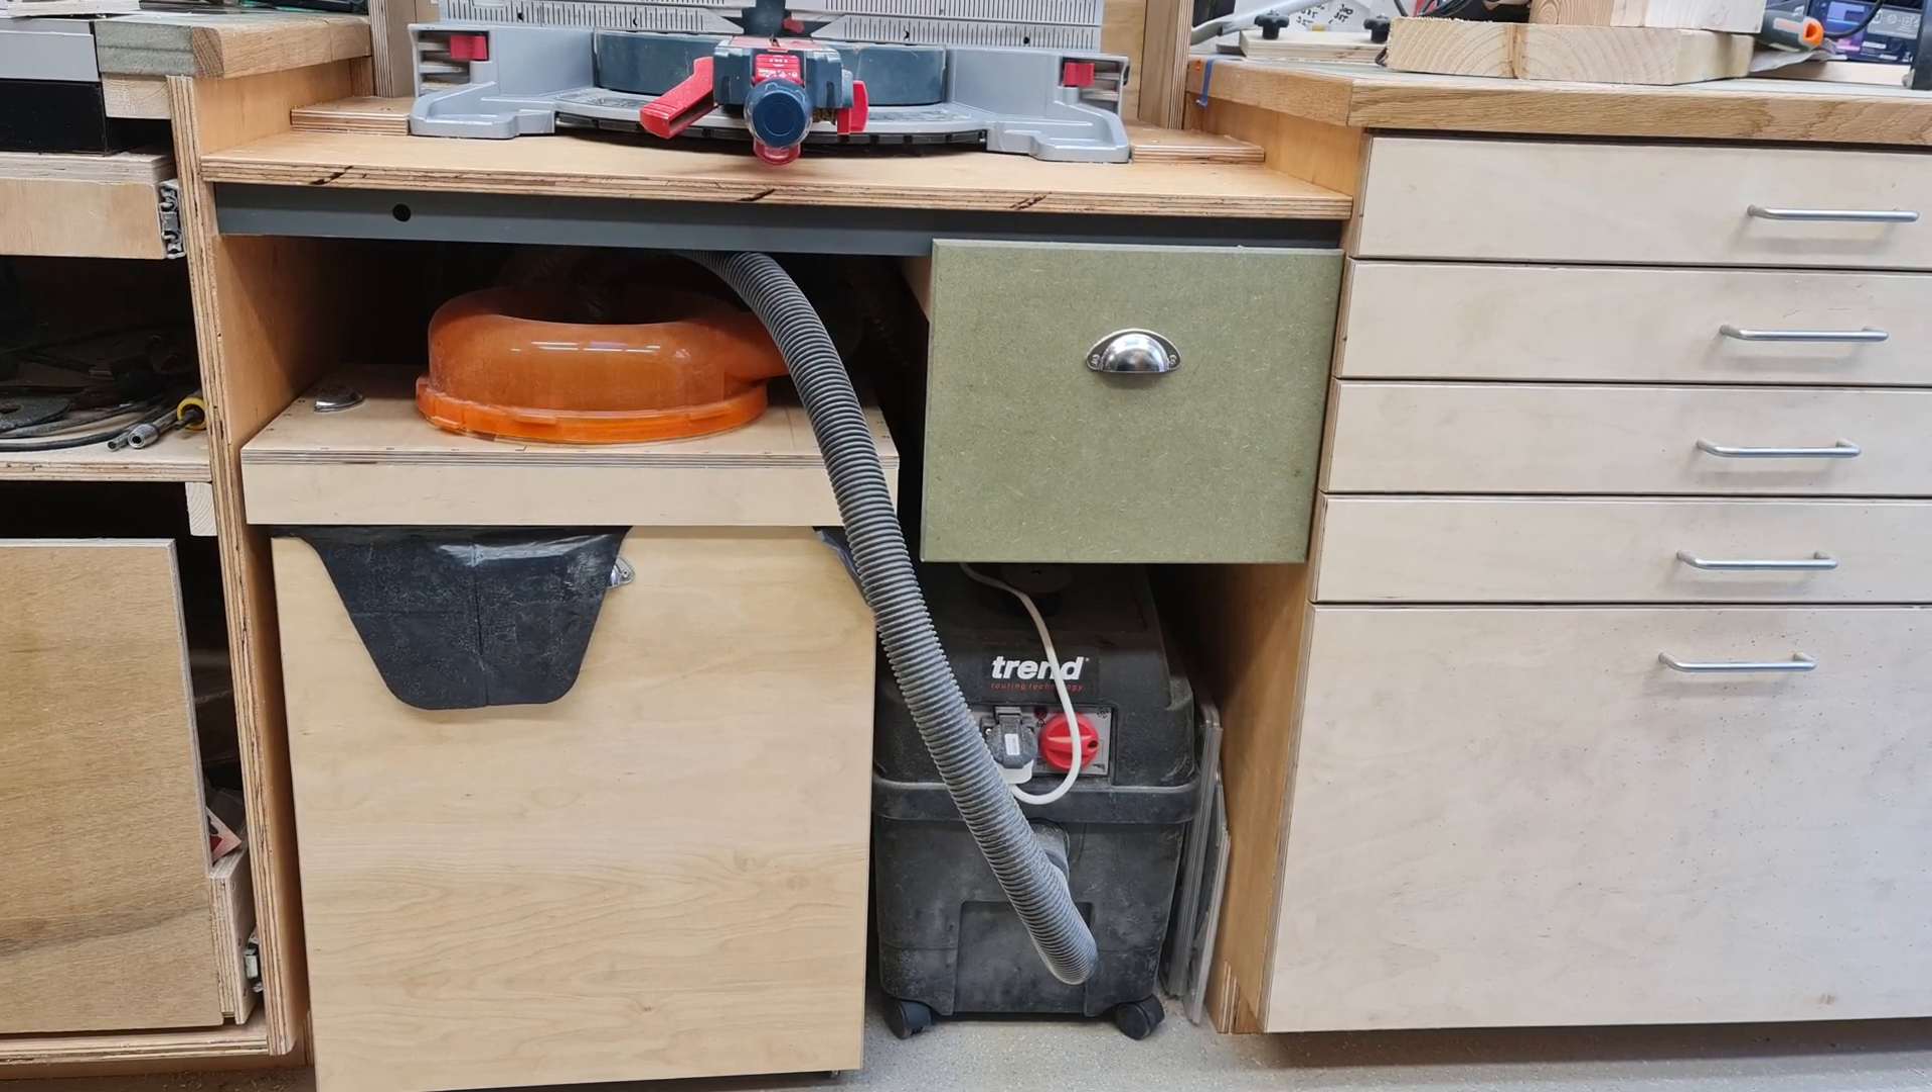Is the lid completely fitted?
Yes.